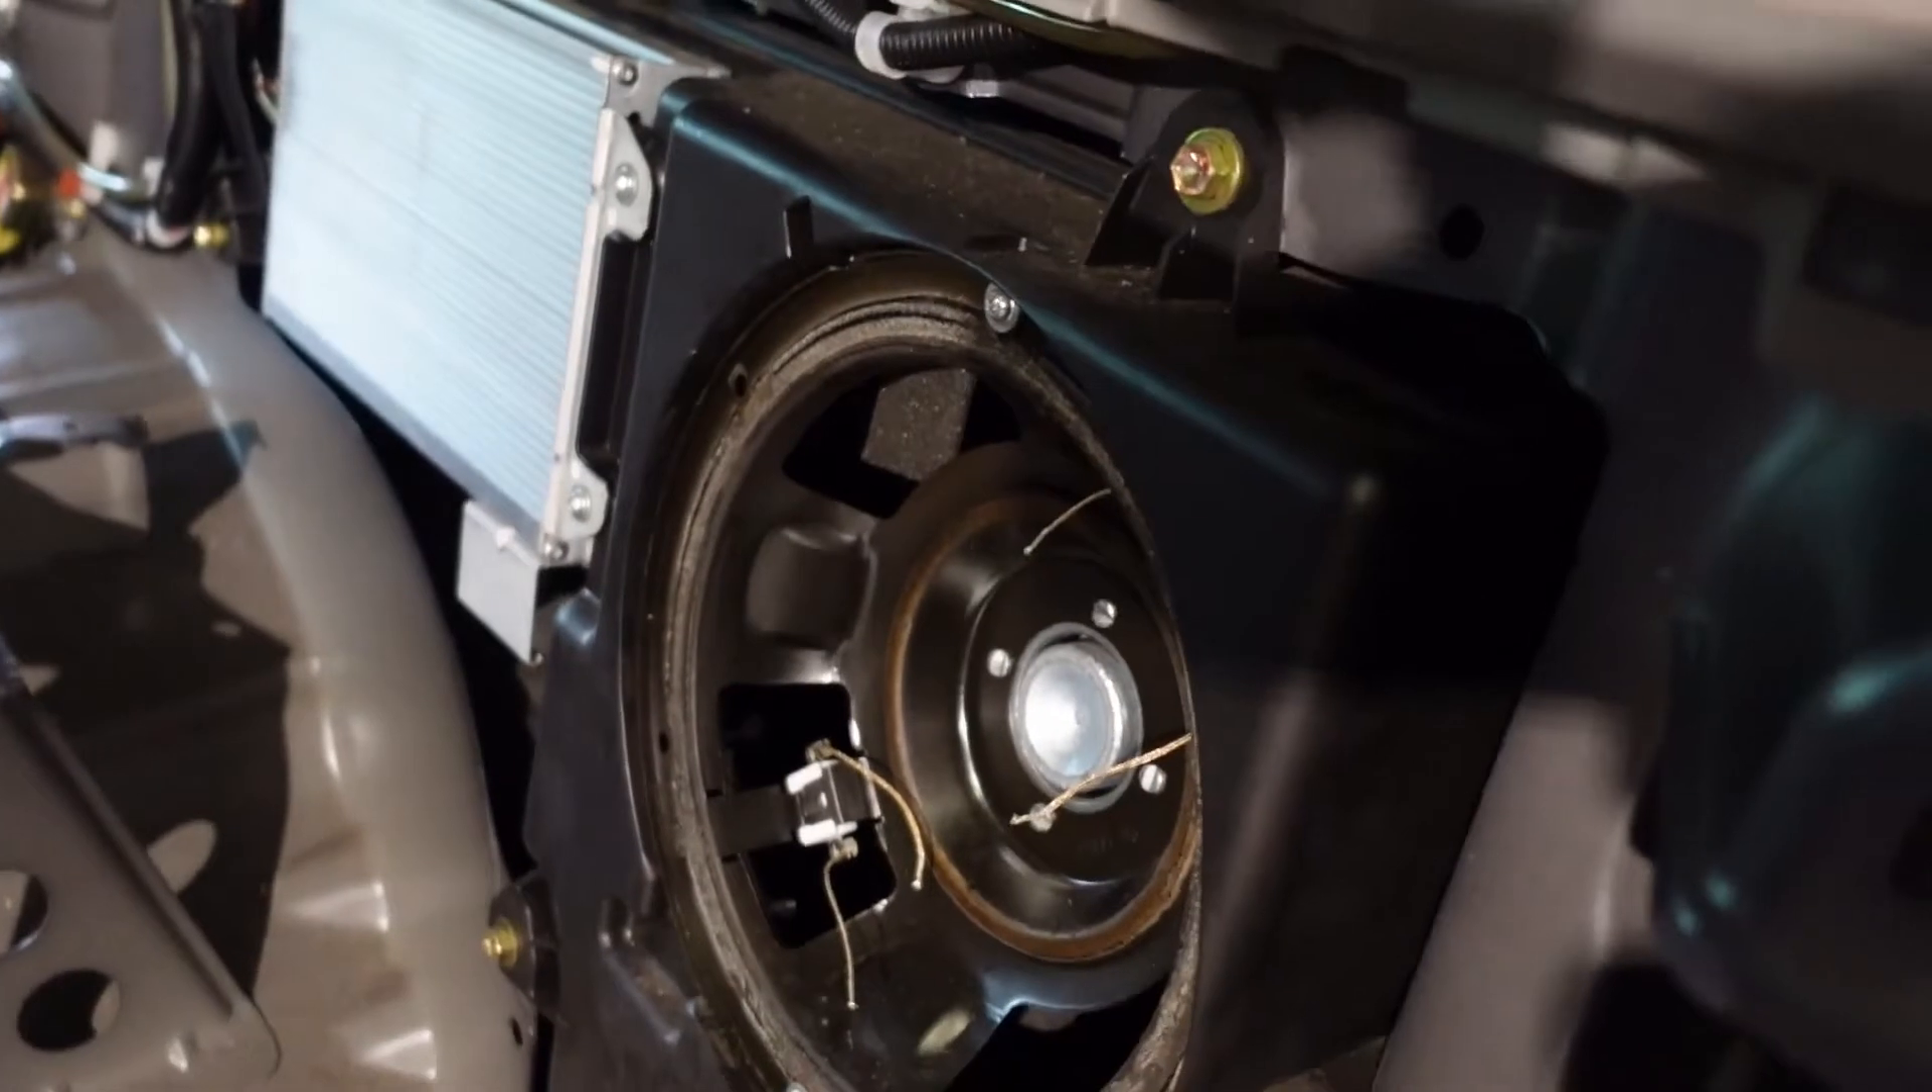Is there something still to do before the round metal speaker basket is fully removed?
Yes.